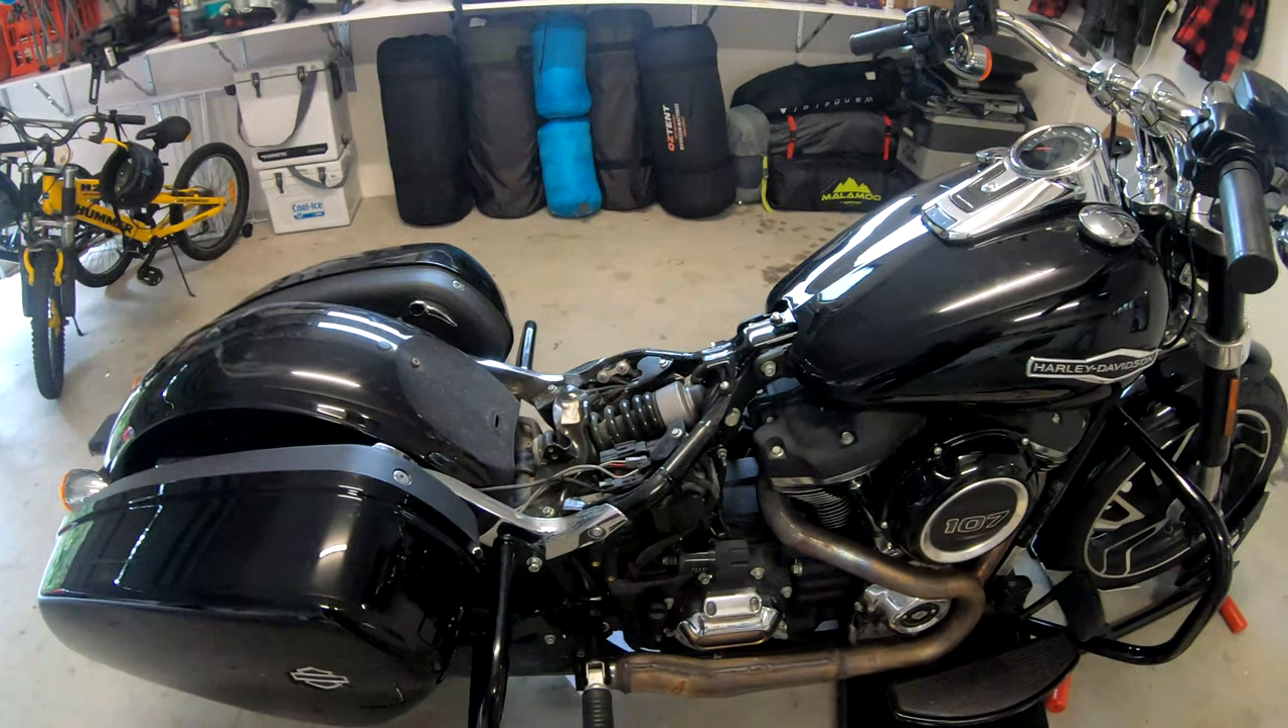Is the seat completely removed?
Yes.